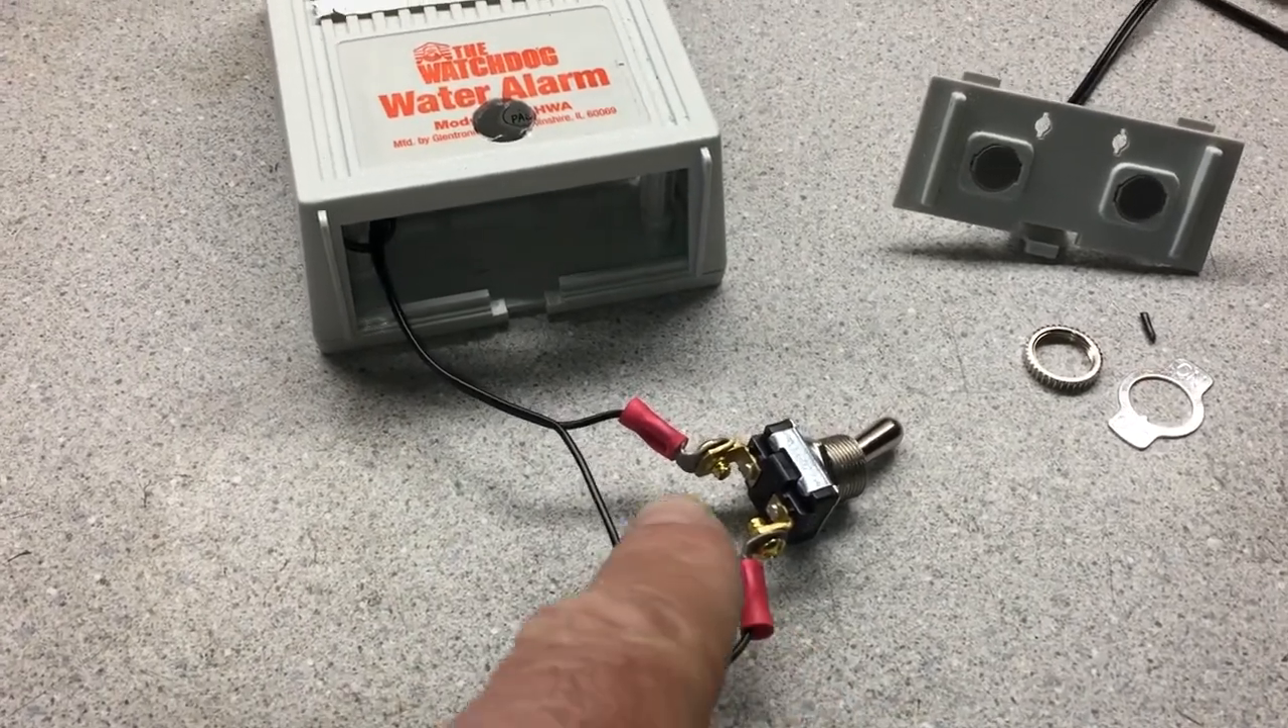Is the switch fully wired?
Yes.